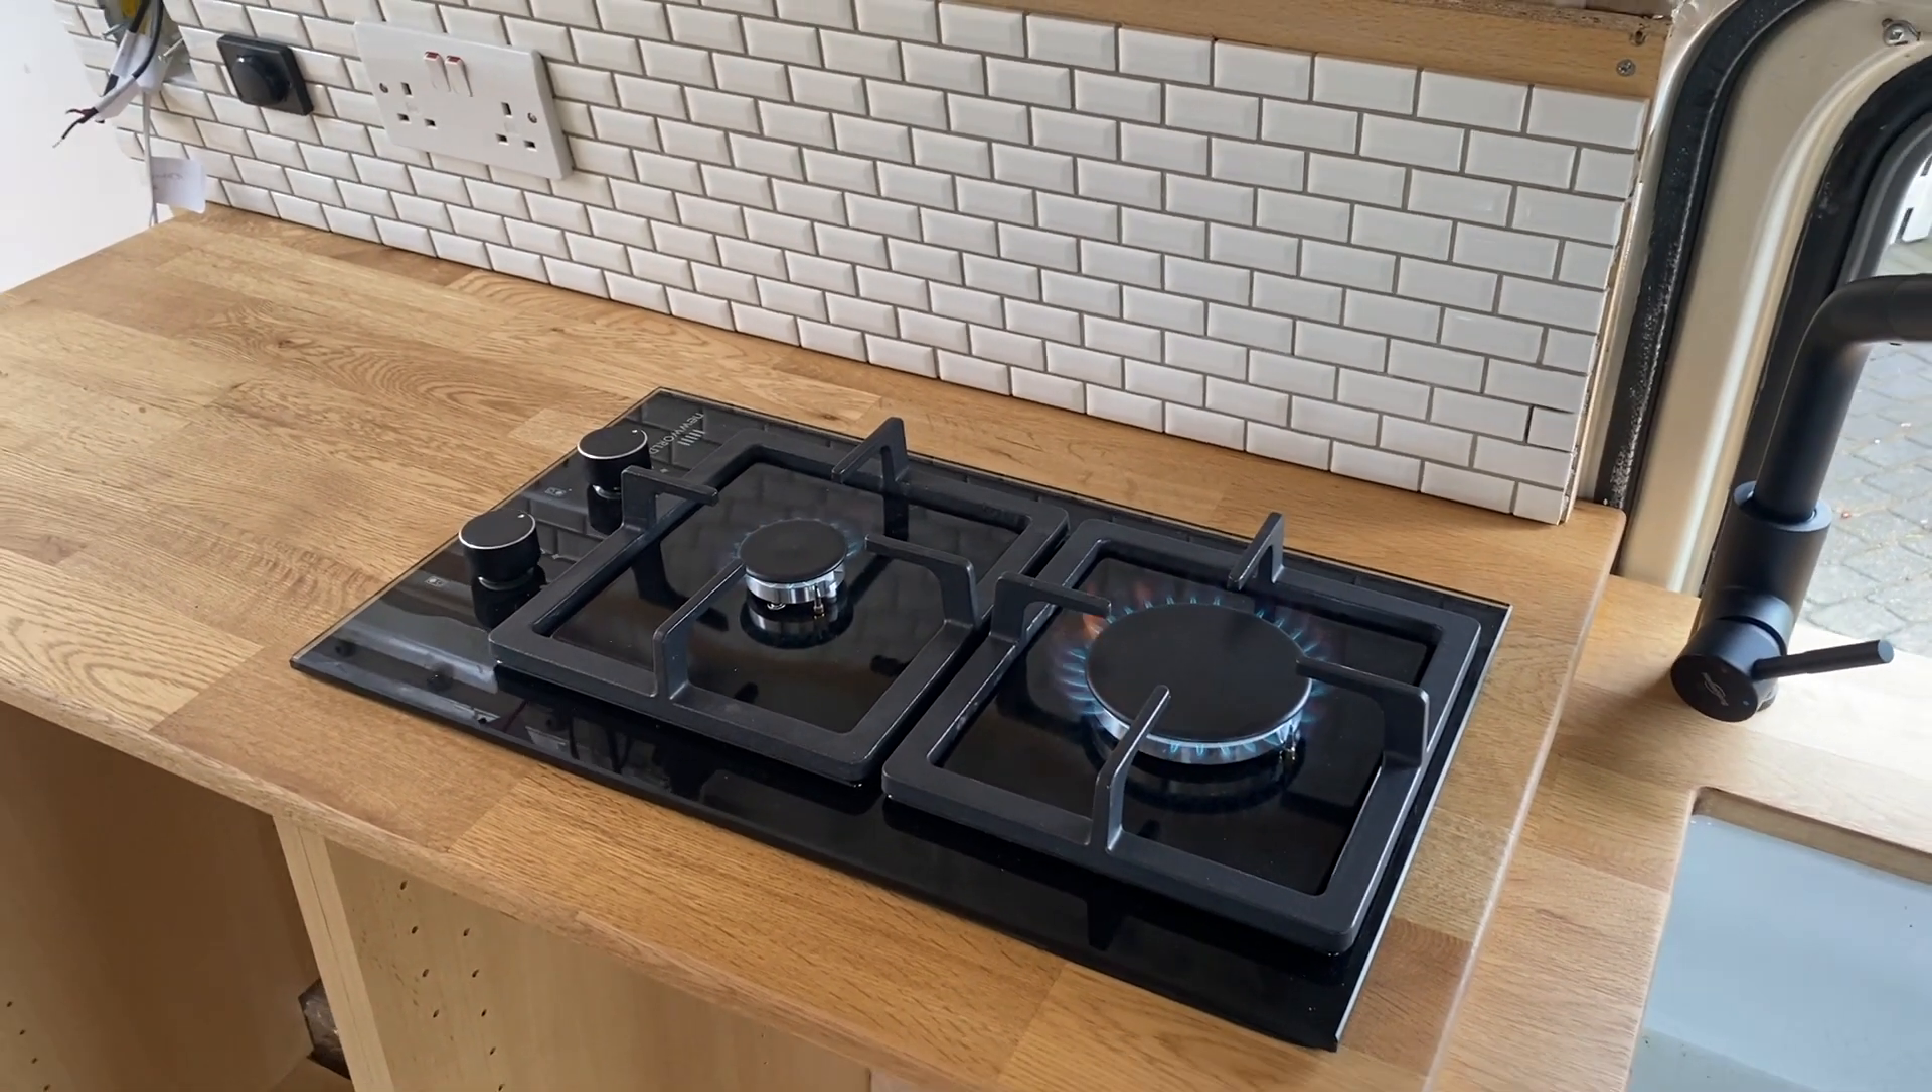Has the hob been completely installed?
Yes.